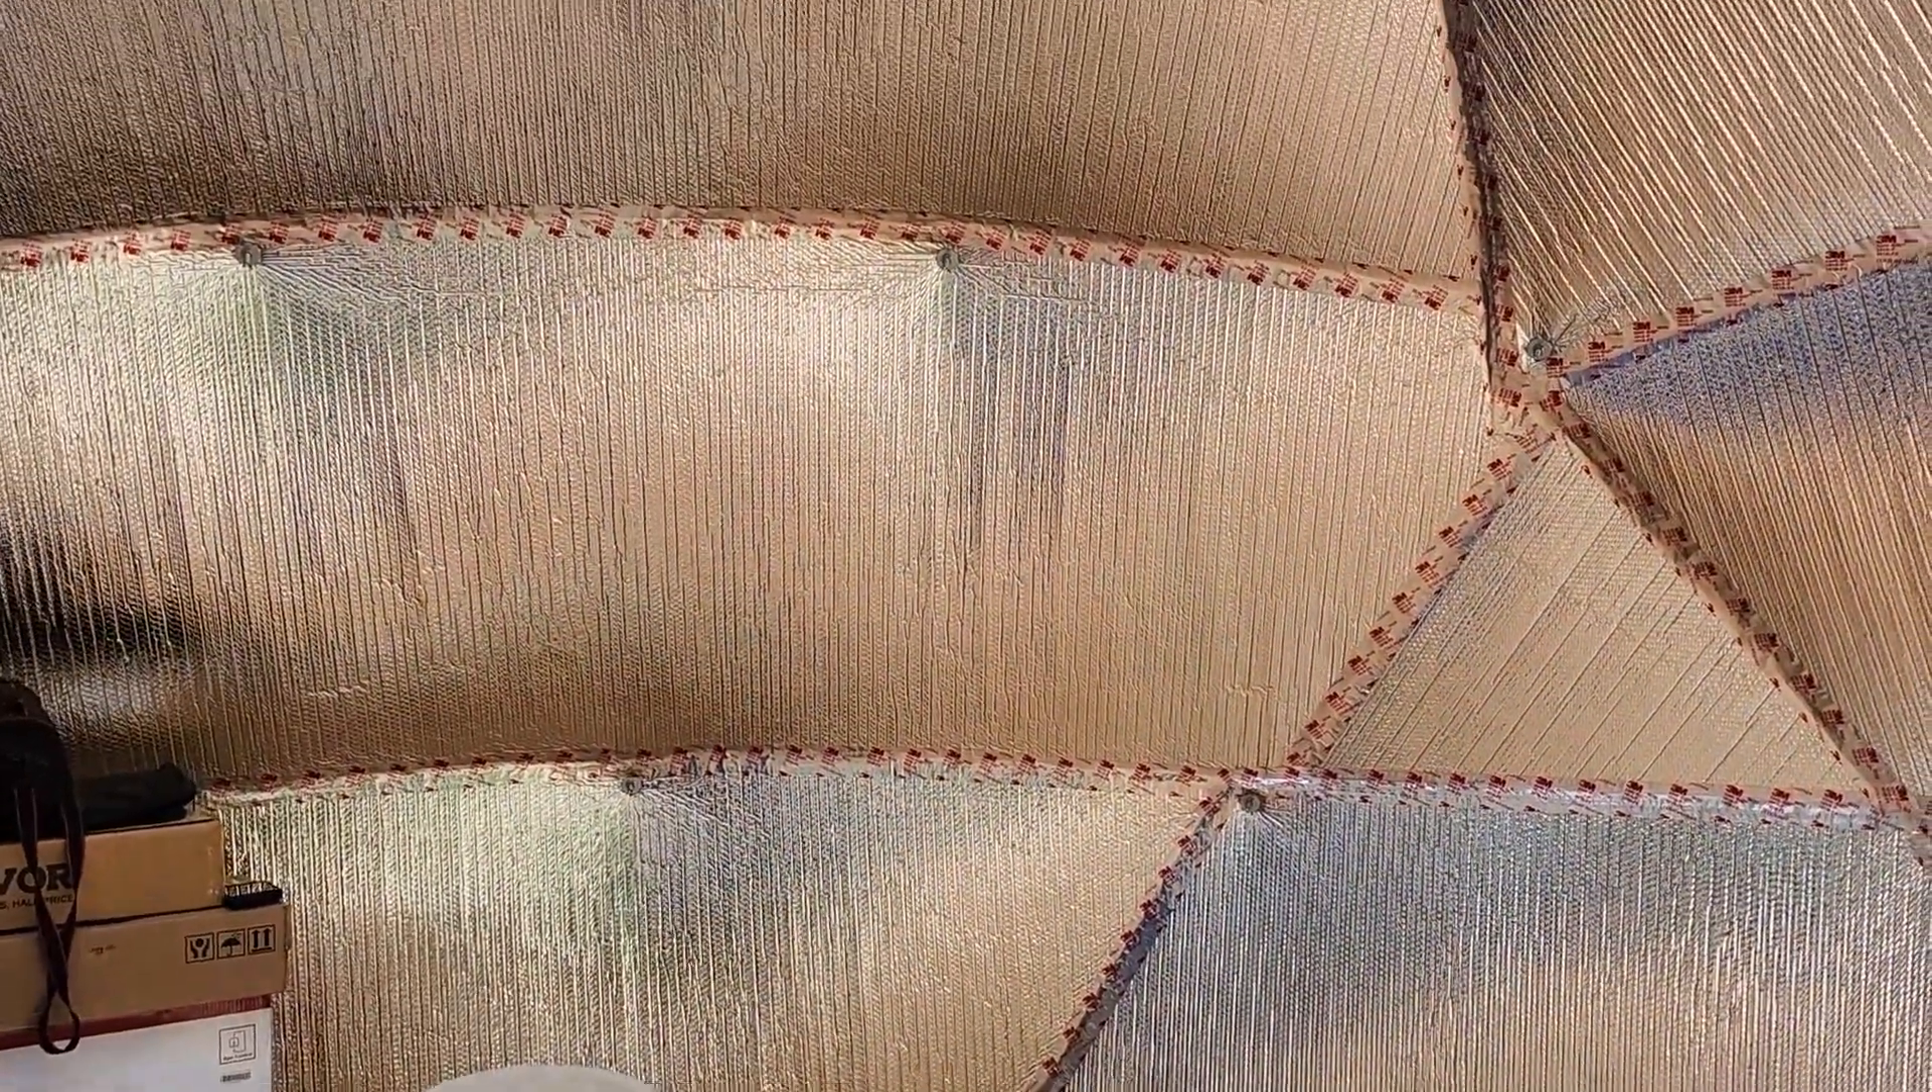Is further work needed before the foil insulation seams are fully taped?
No.